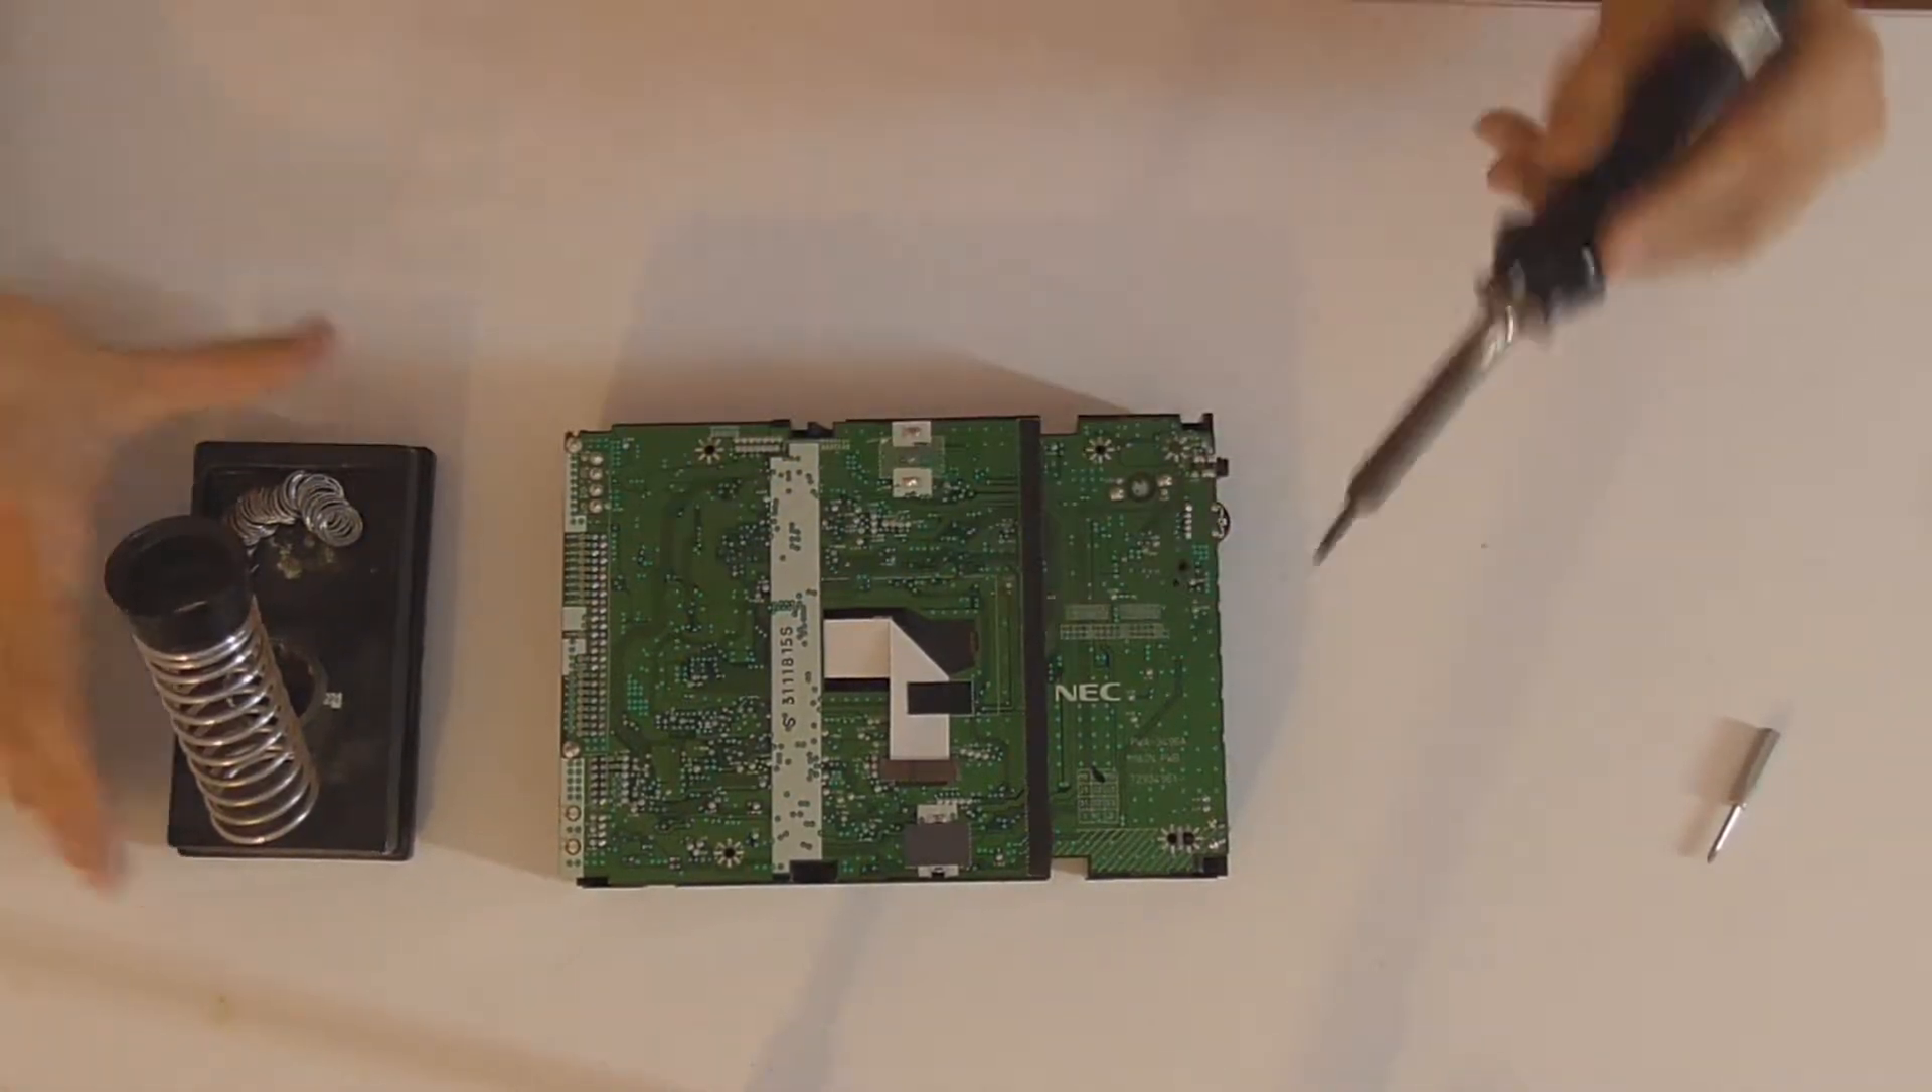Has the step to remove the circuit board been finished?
No.